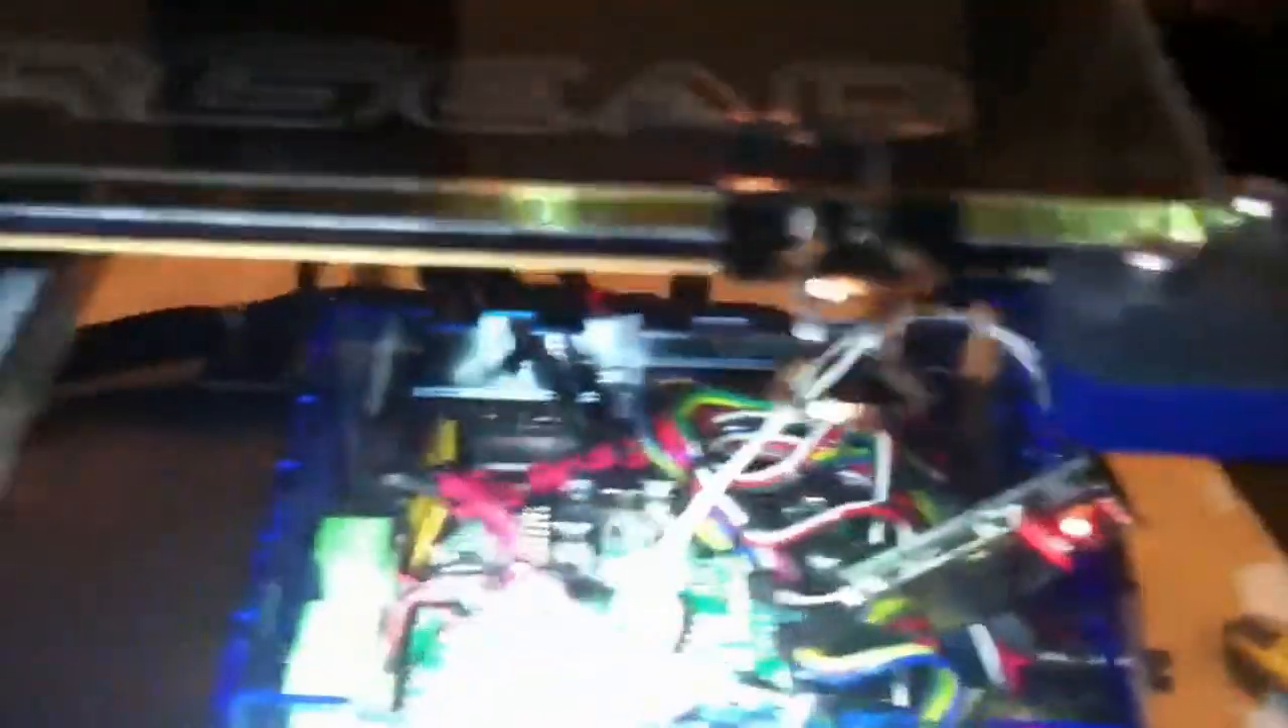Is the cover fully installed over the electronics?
No.